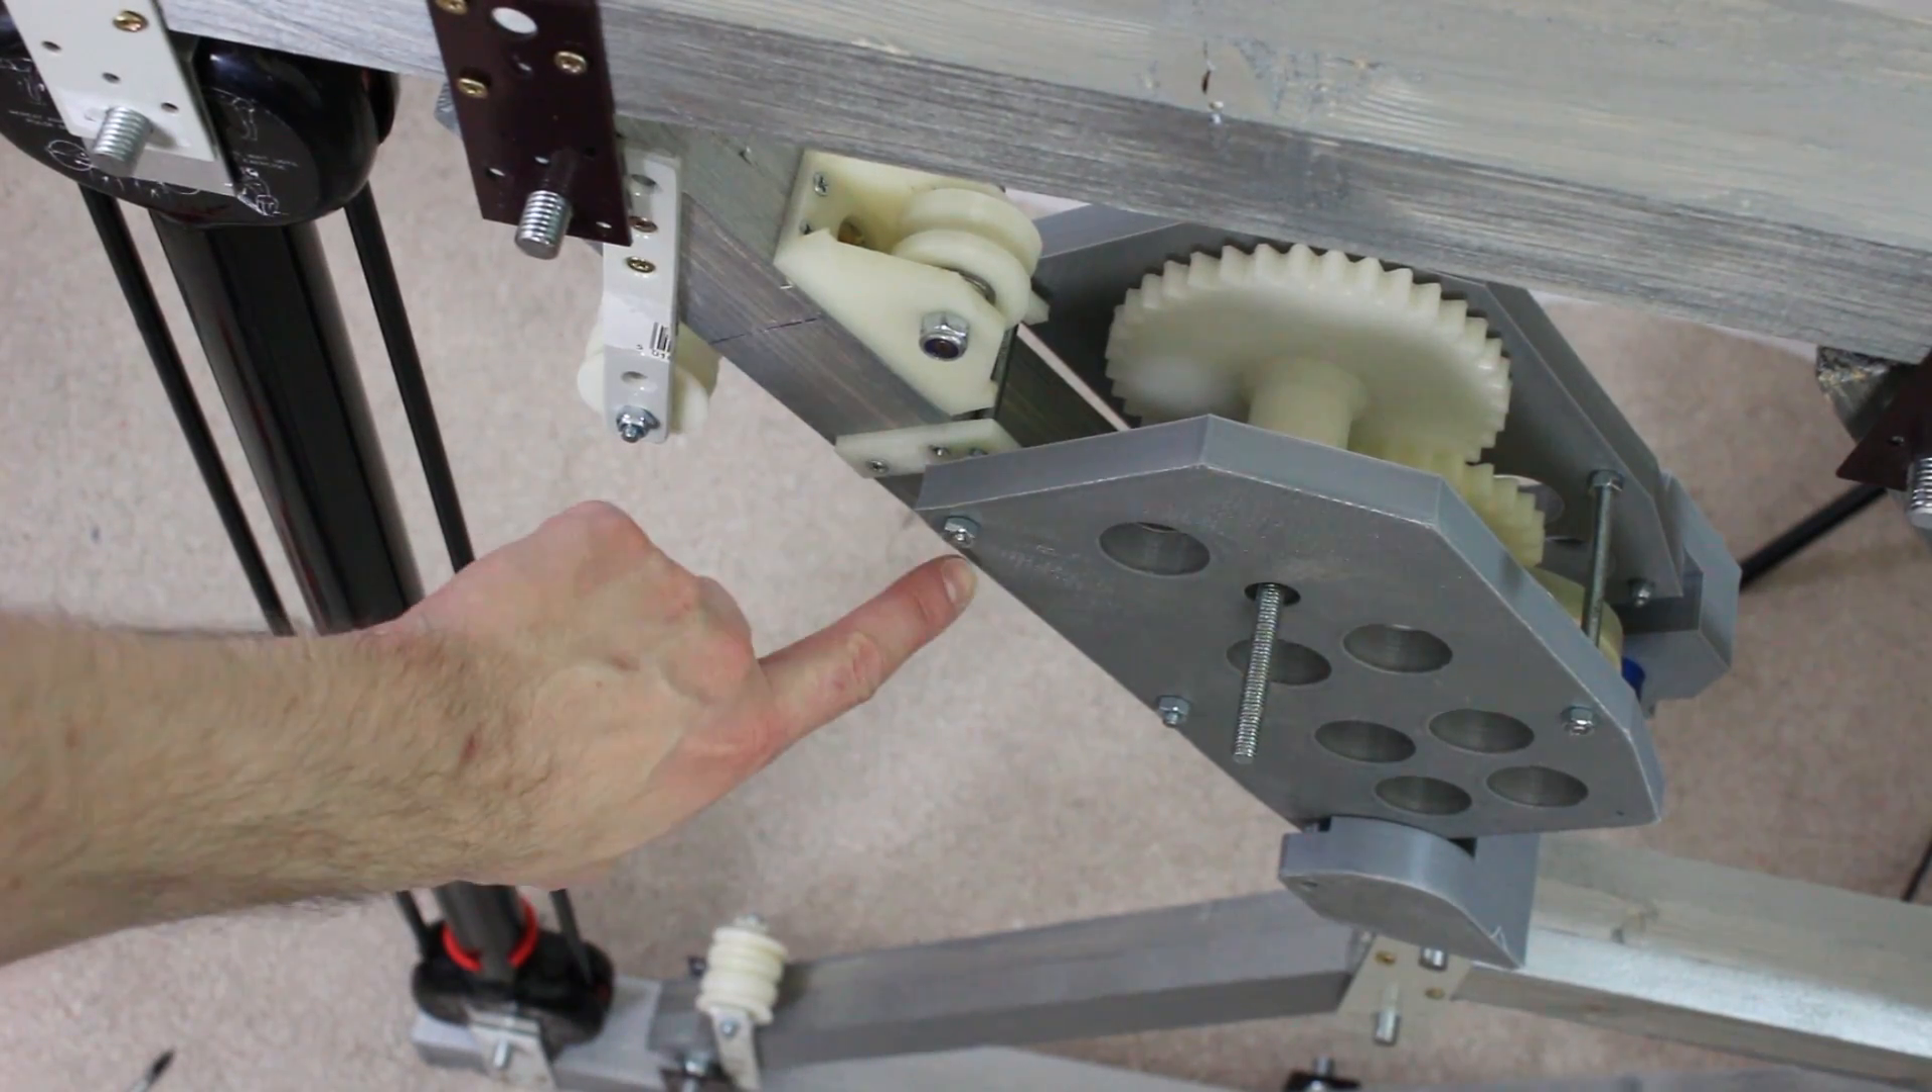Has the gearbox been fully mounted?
Yes.